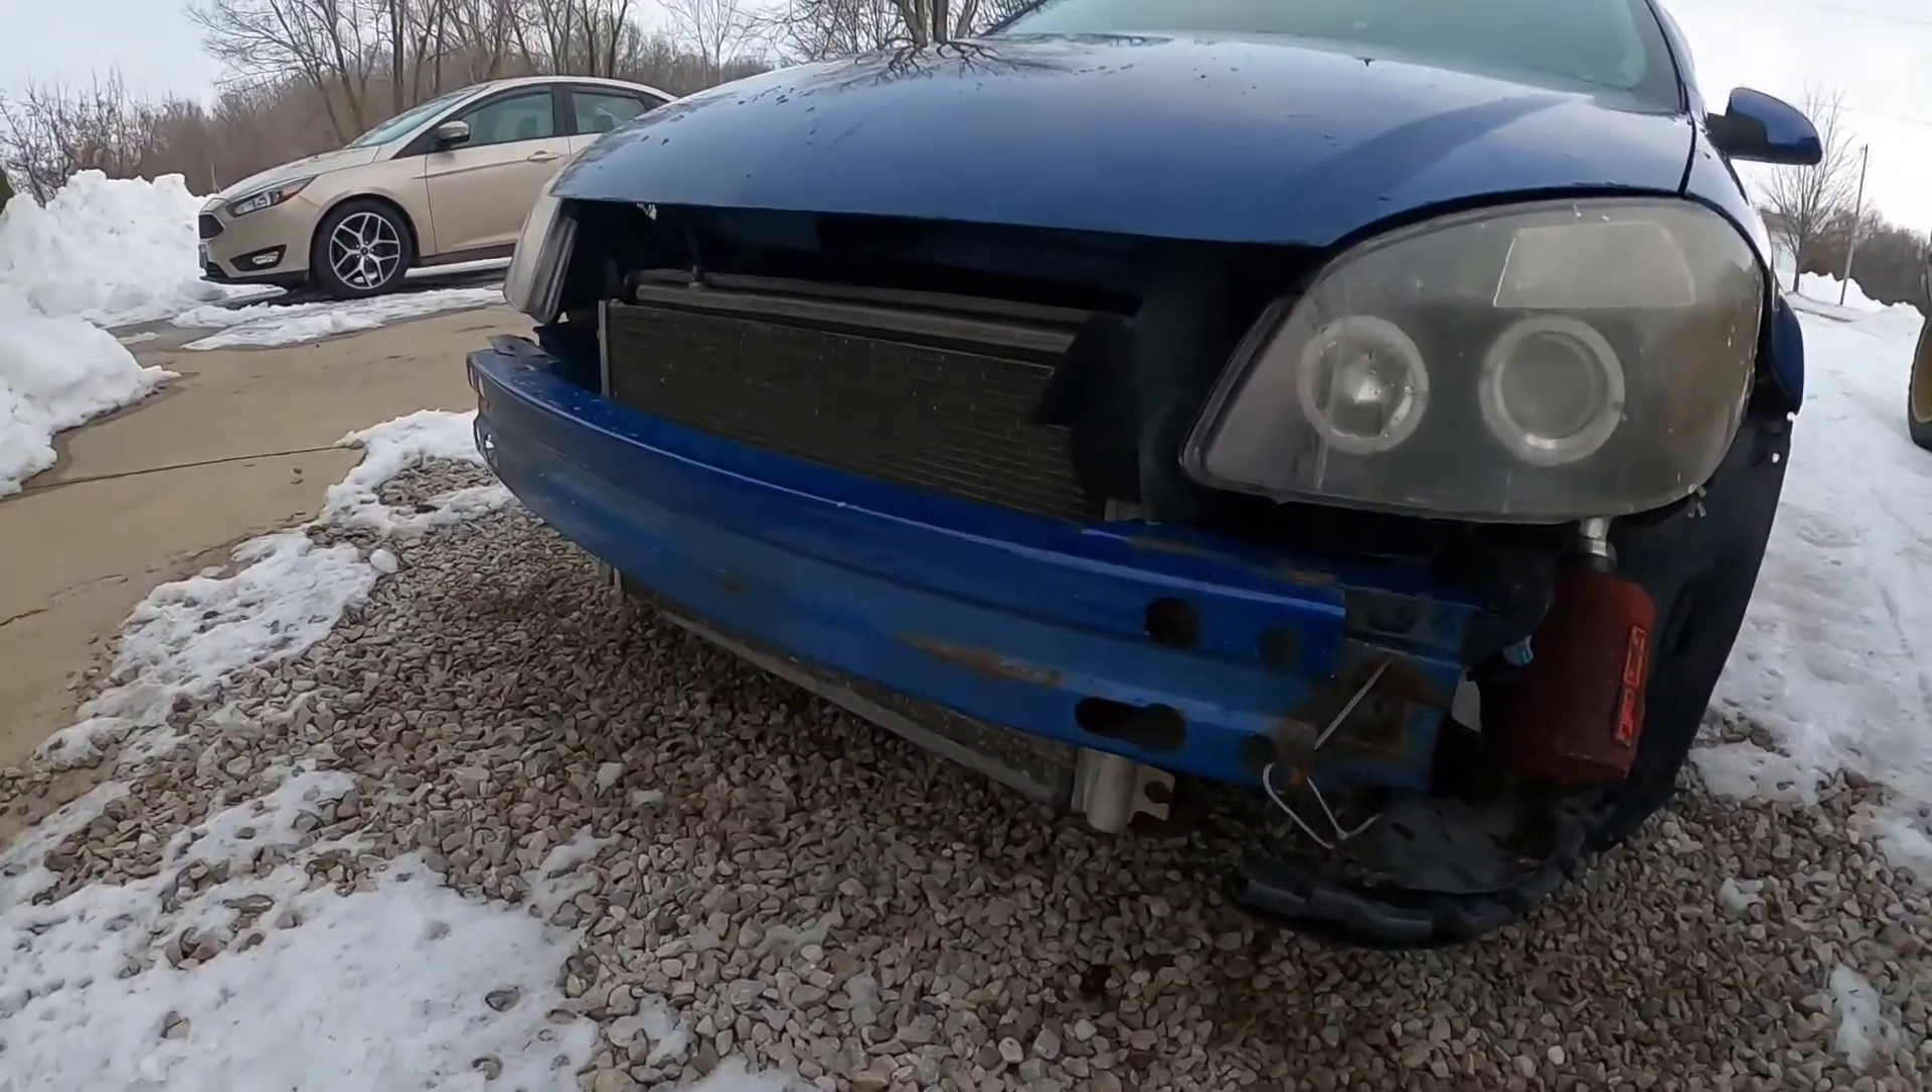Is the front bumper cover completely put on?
No.